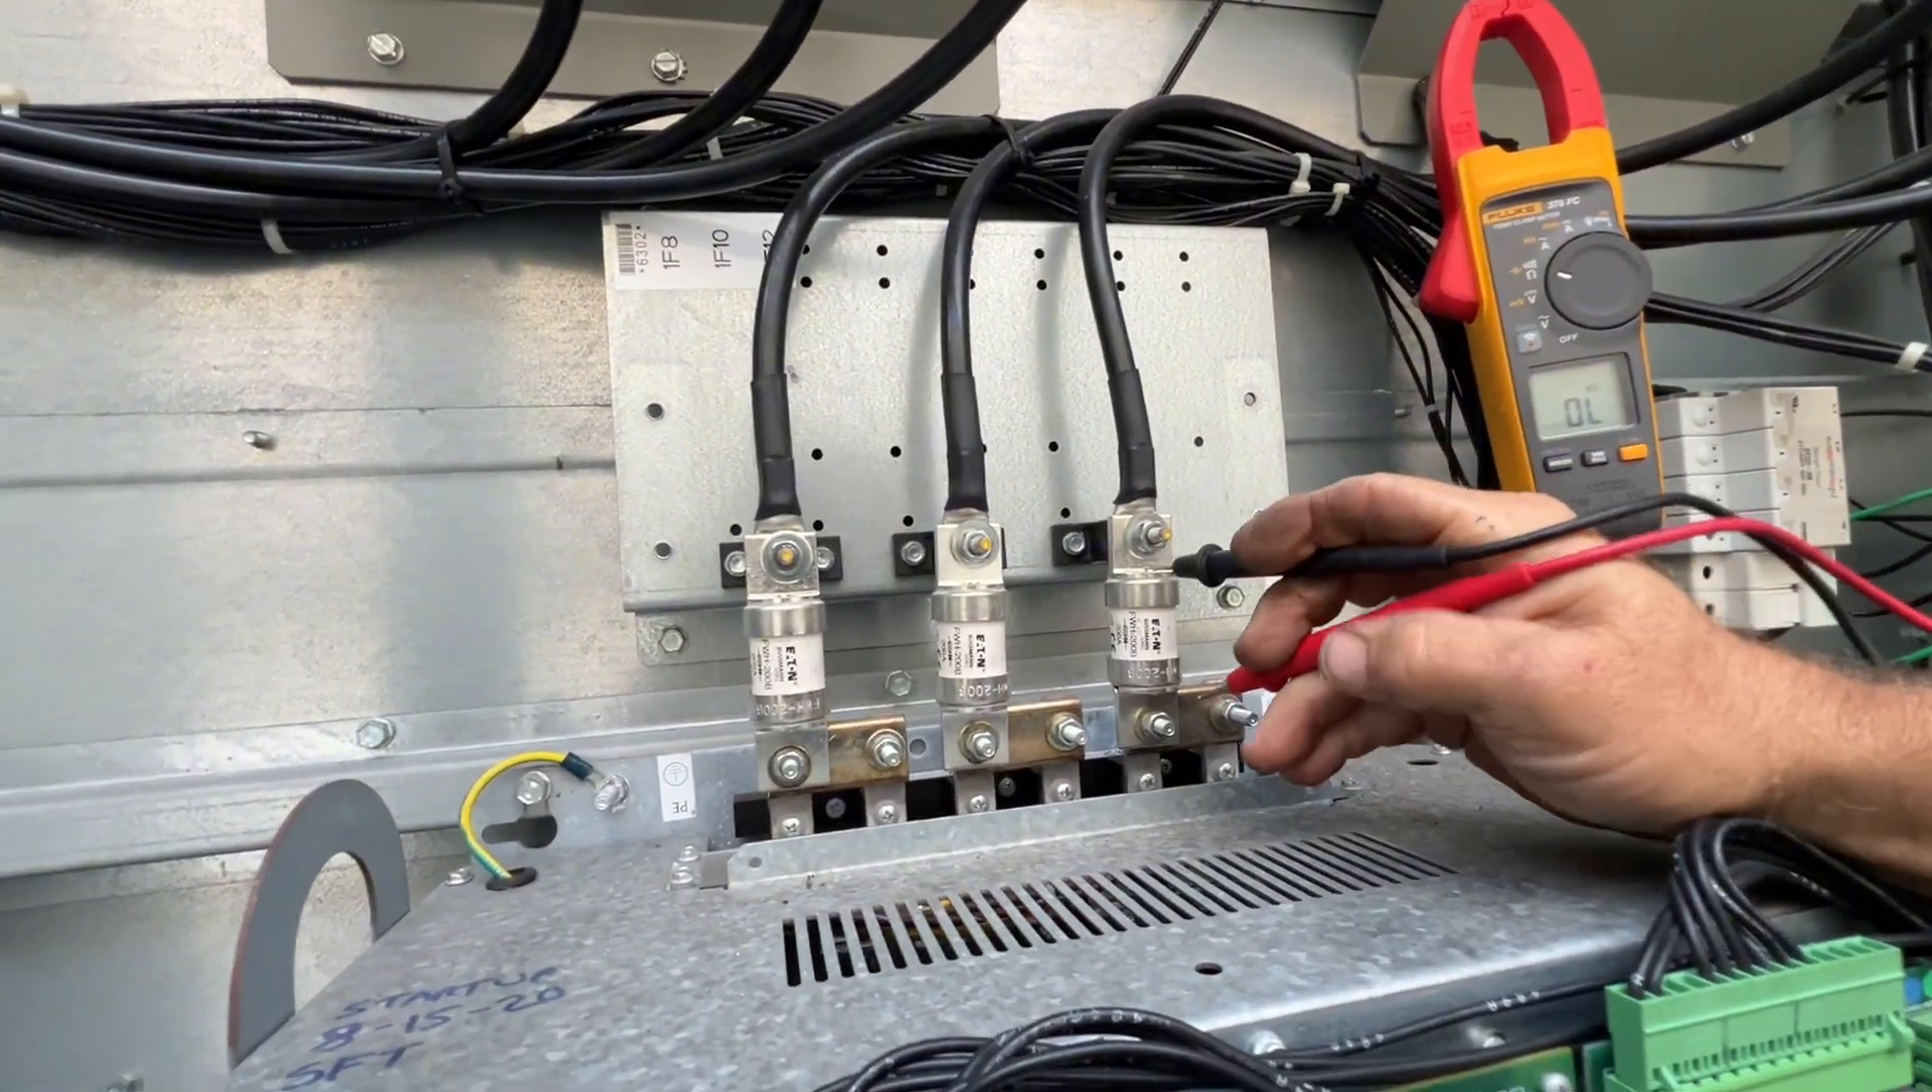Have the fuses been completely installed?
Yes.